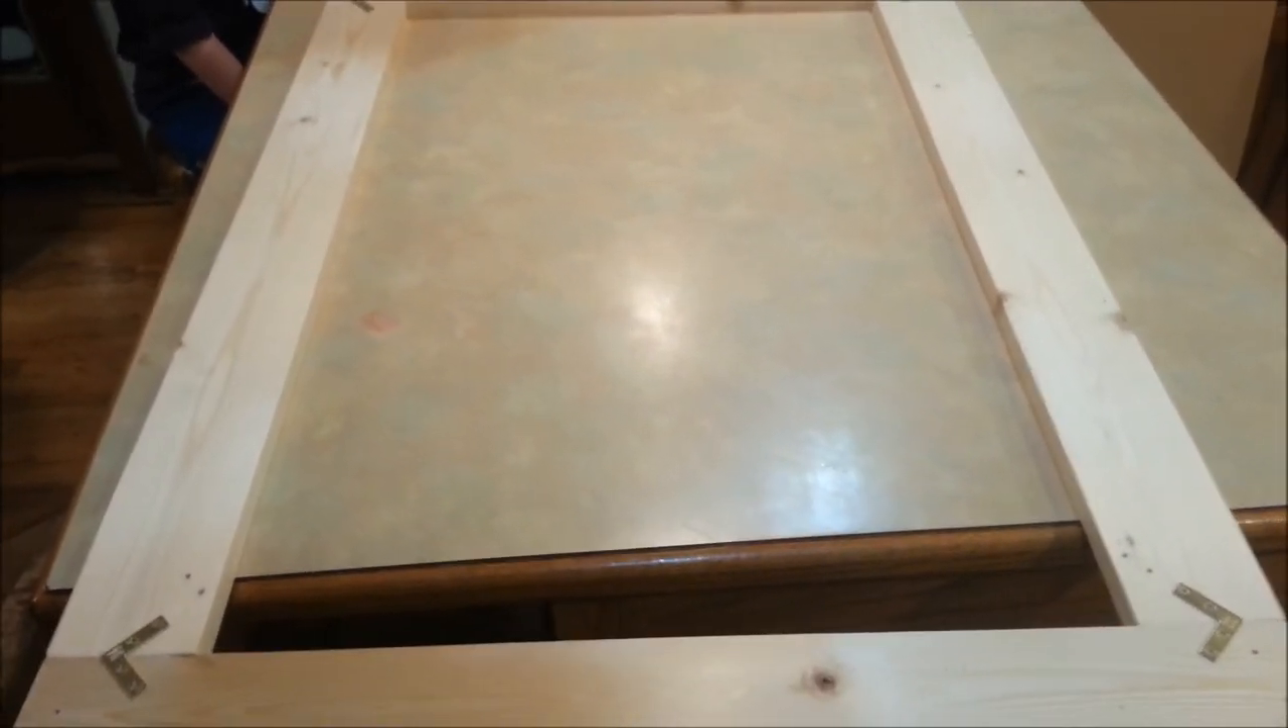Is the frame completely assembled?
Yes.